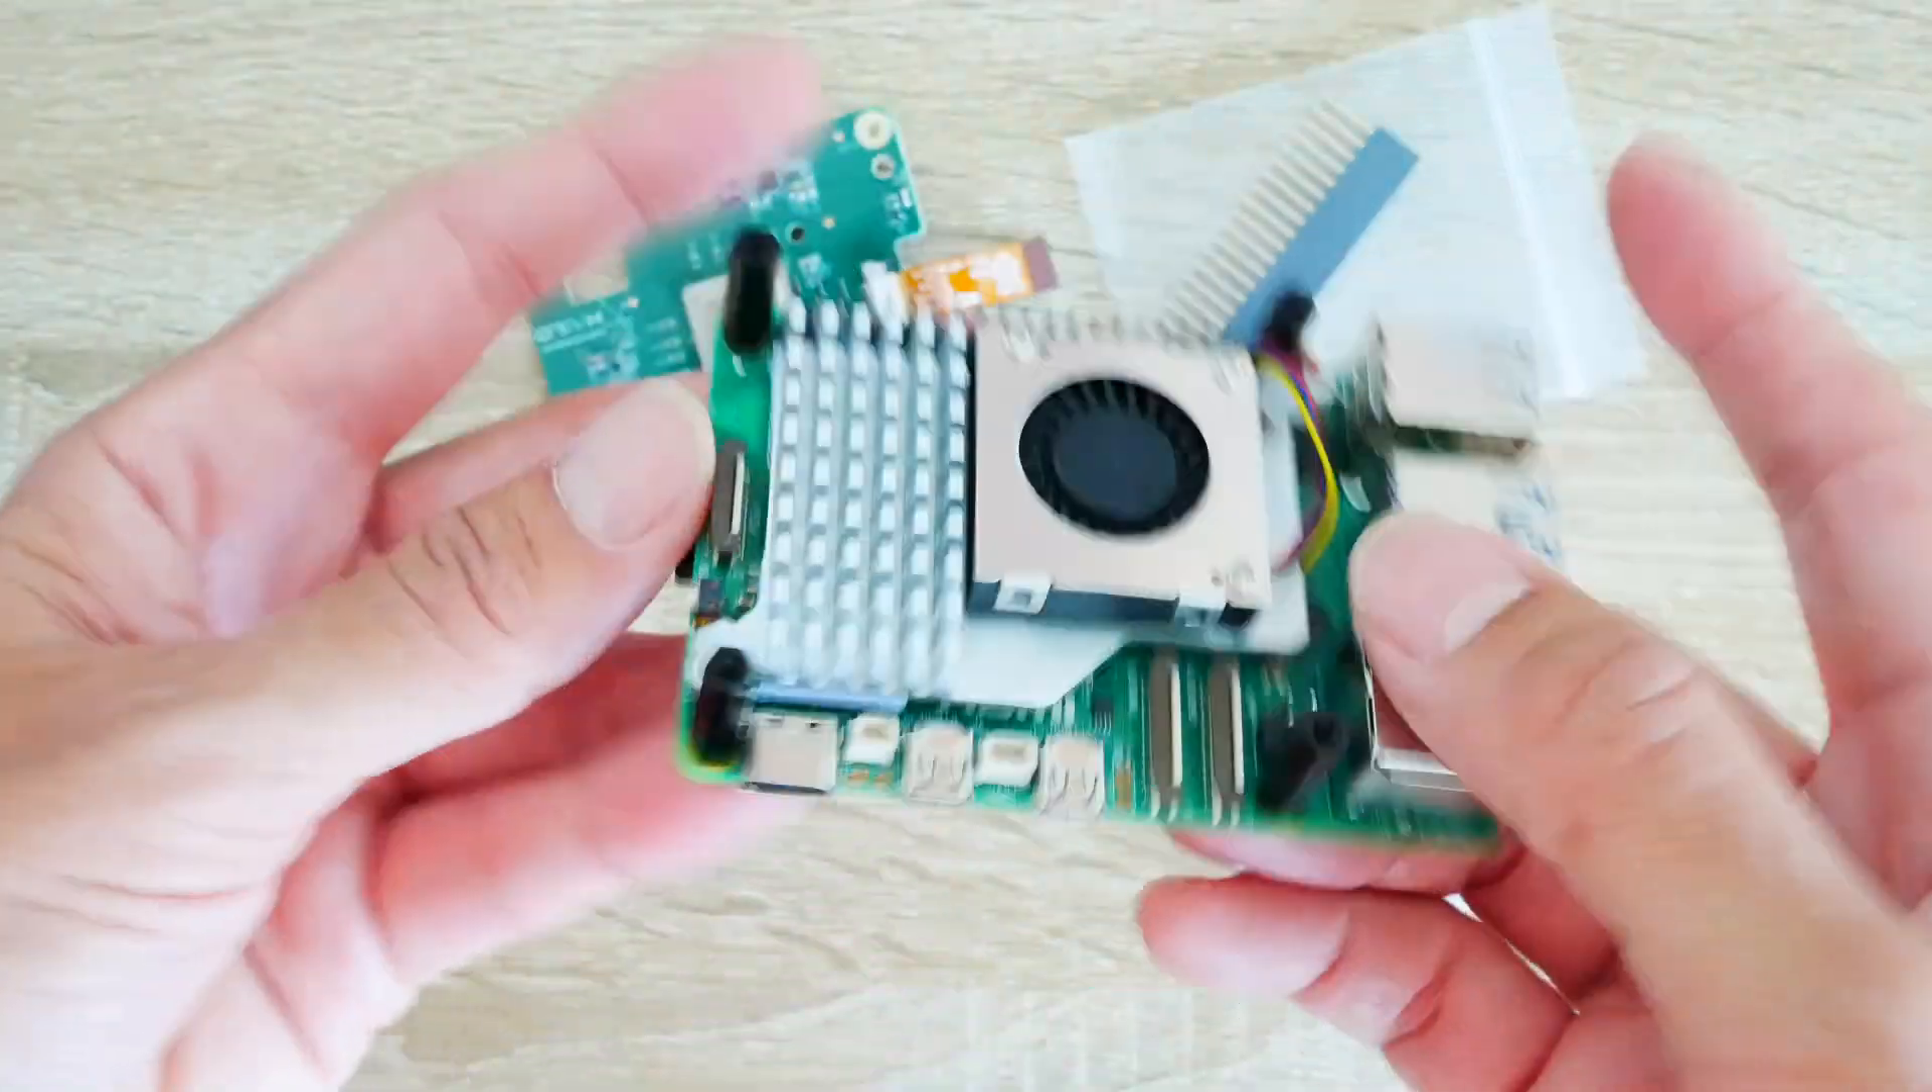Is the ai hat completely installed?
No.